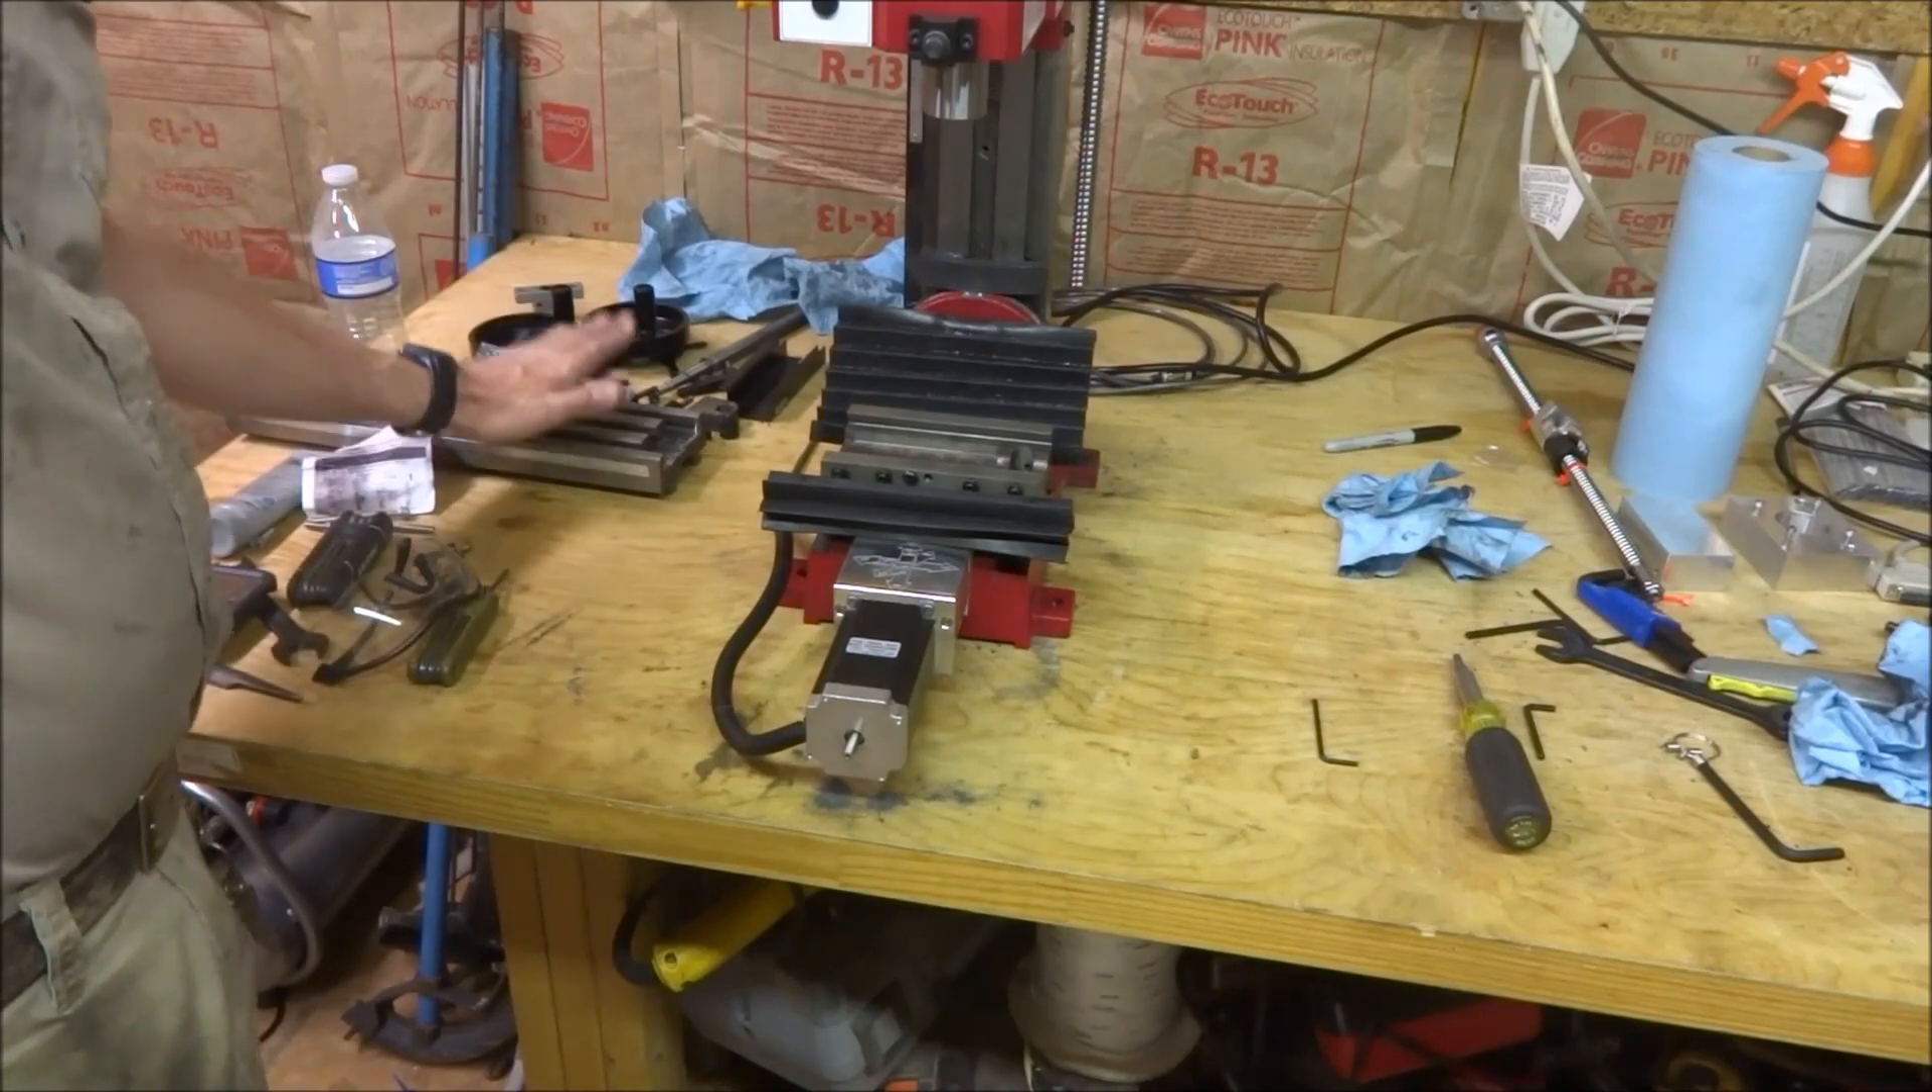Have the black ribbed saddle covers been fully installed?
Yes.